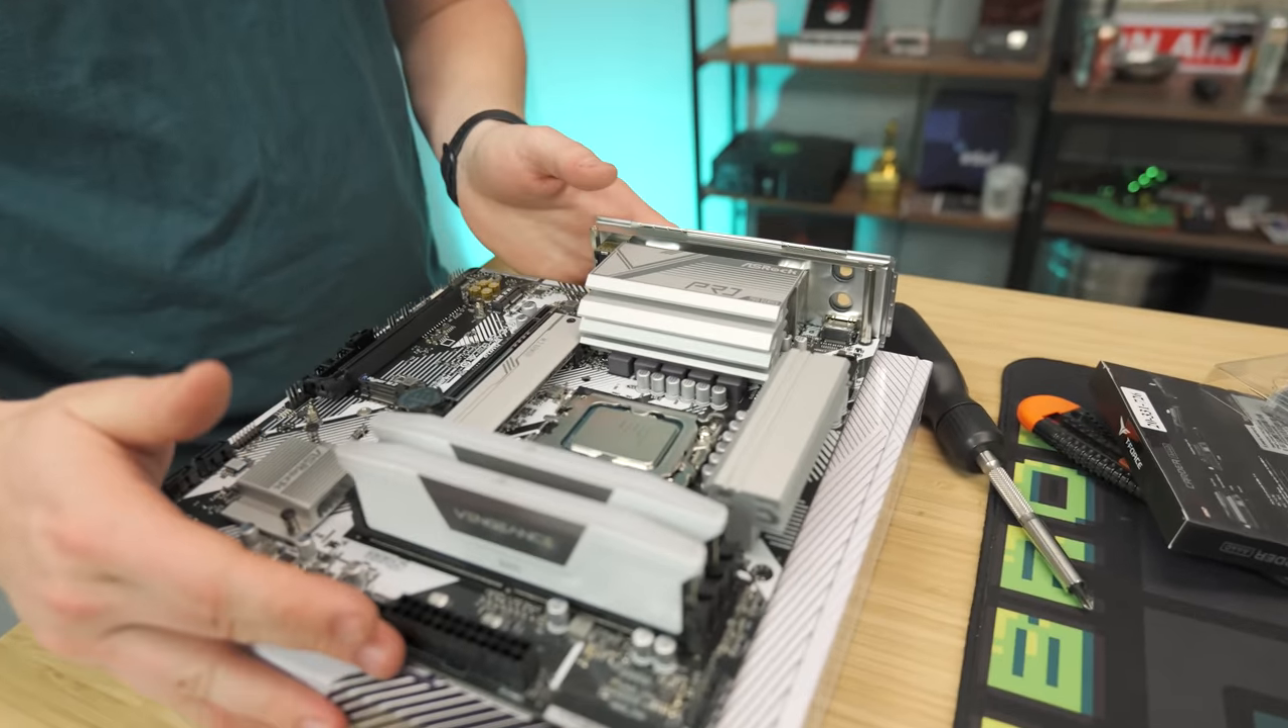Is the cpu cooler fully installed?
No.